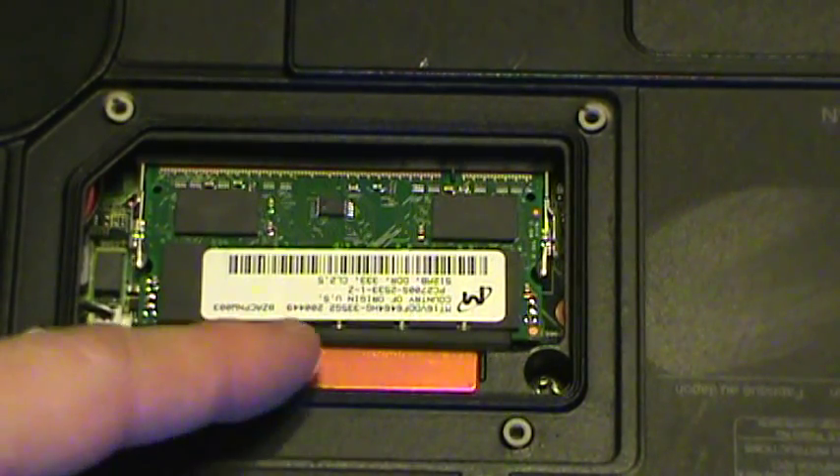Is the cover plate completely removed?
Yes.